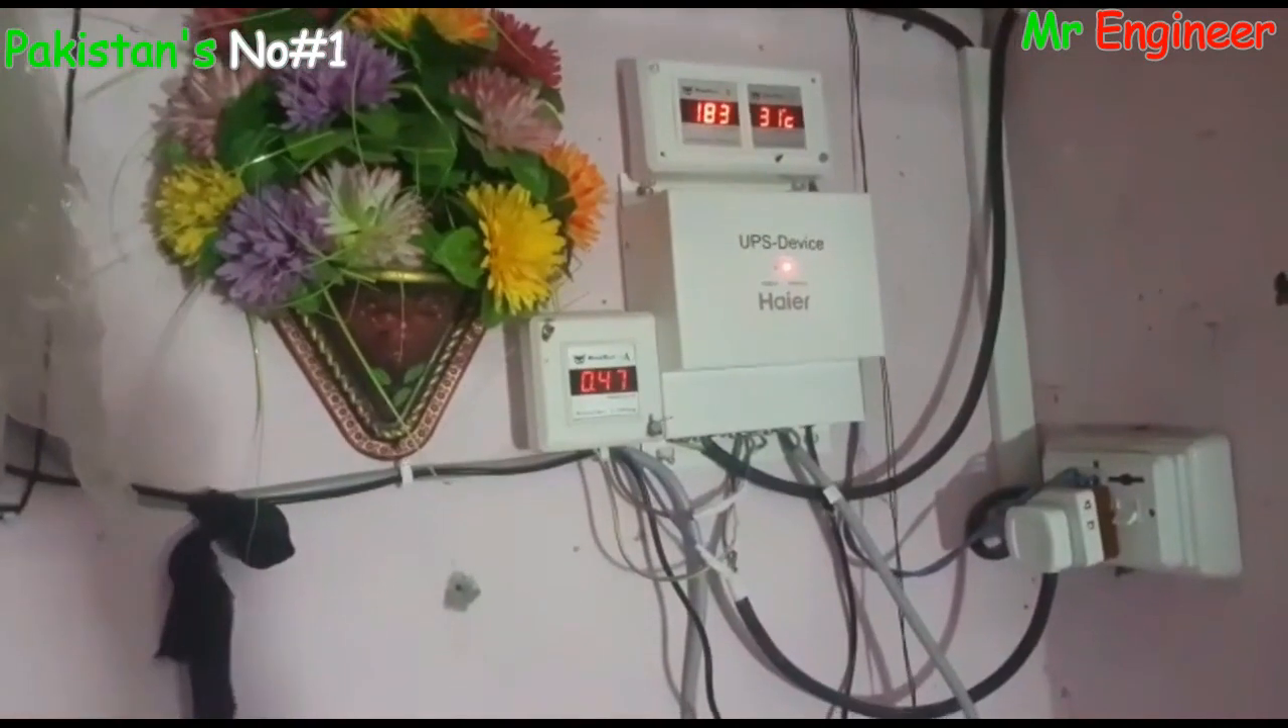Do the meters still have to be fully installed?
No.